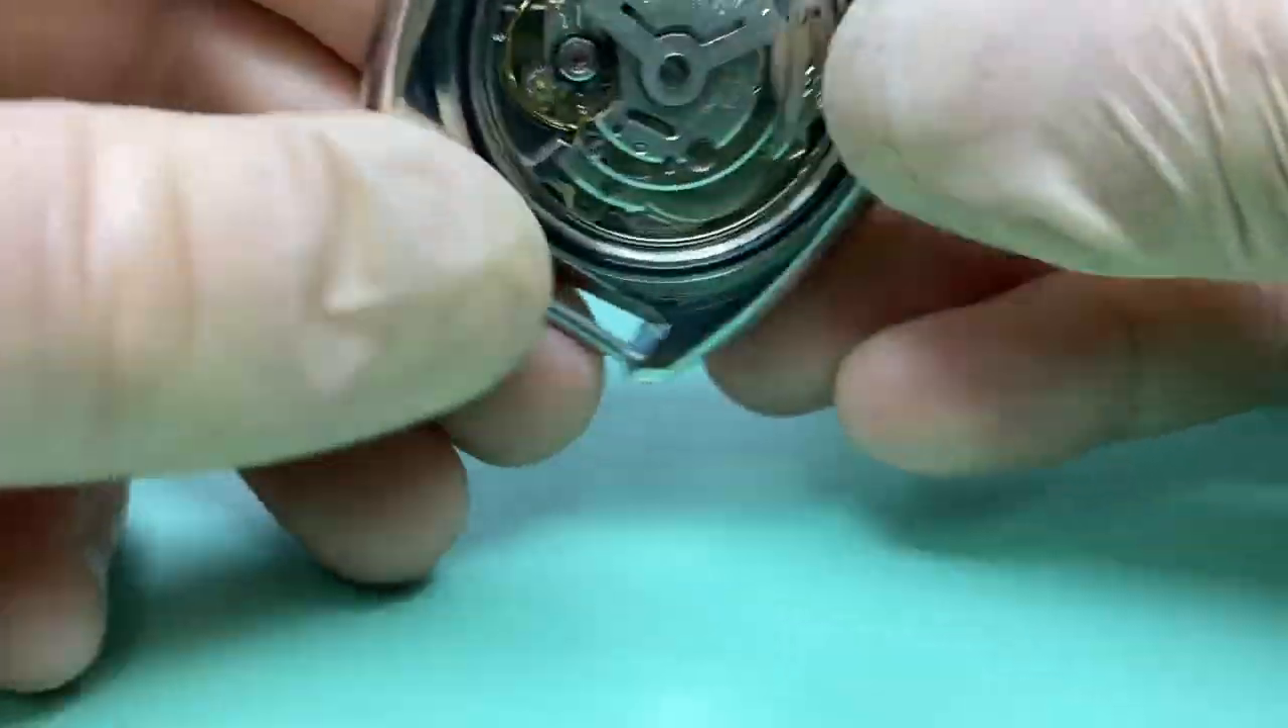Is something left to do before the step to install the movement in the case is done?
No.